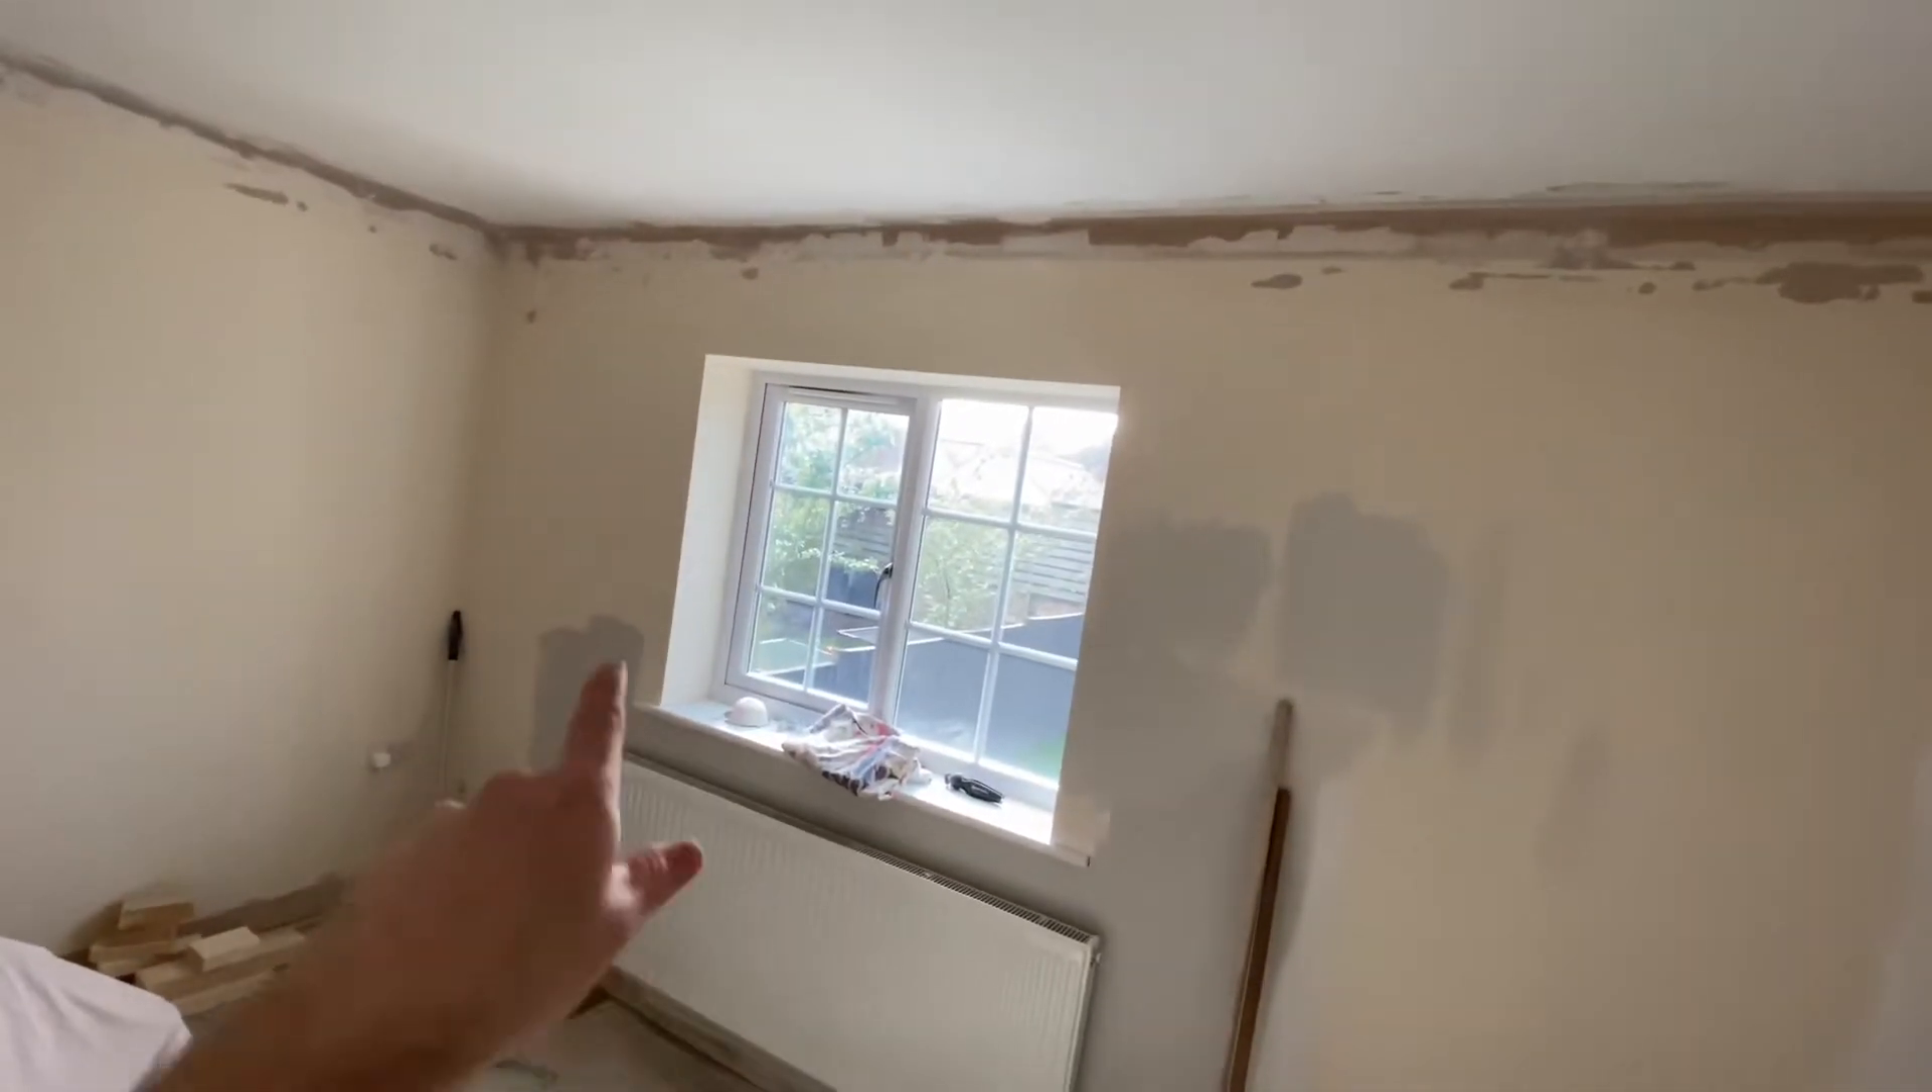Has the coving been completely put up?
No.